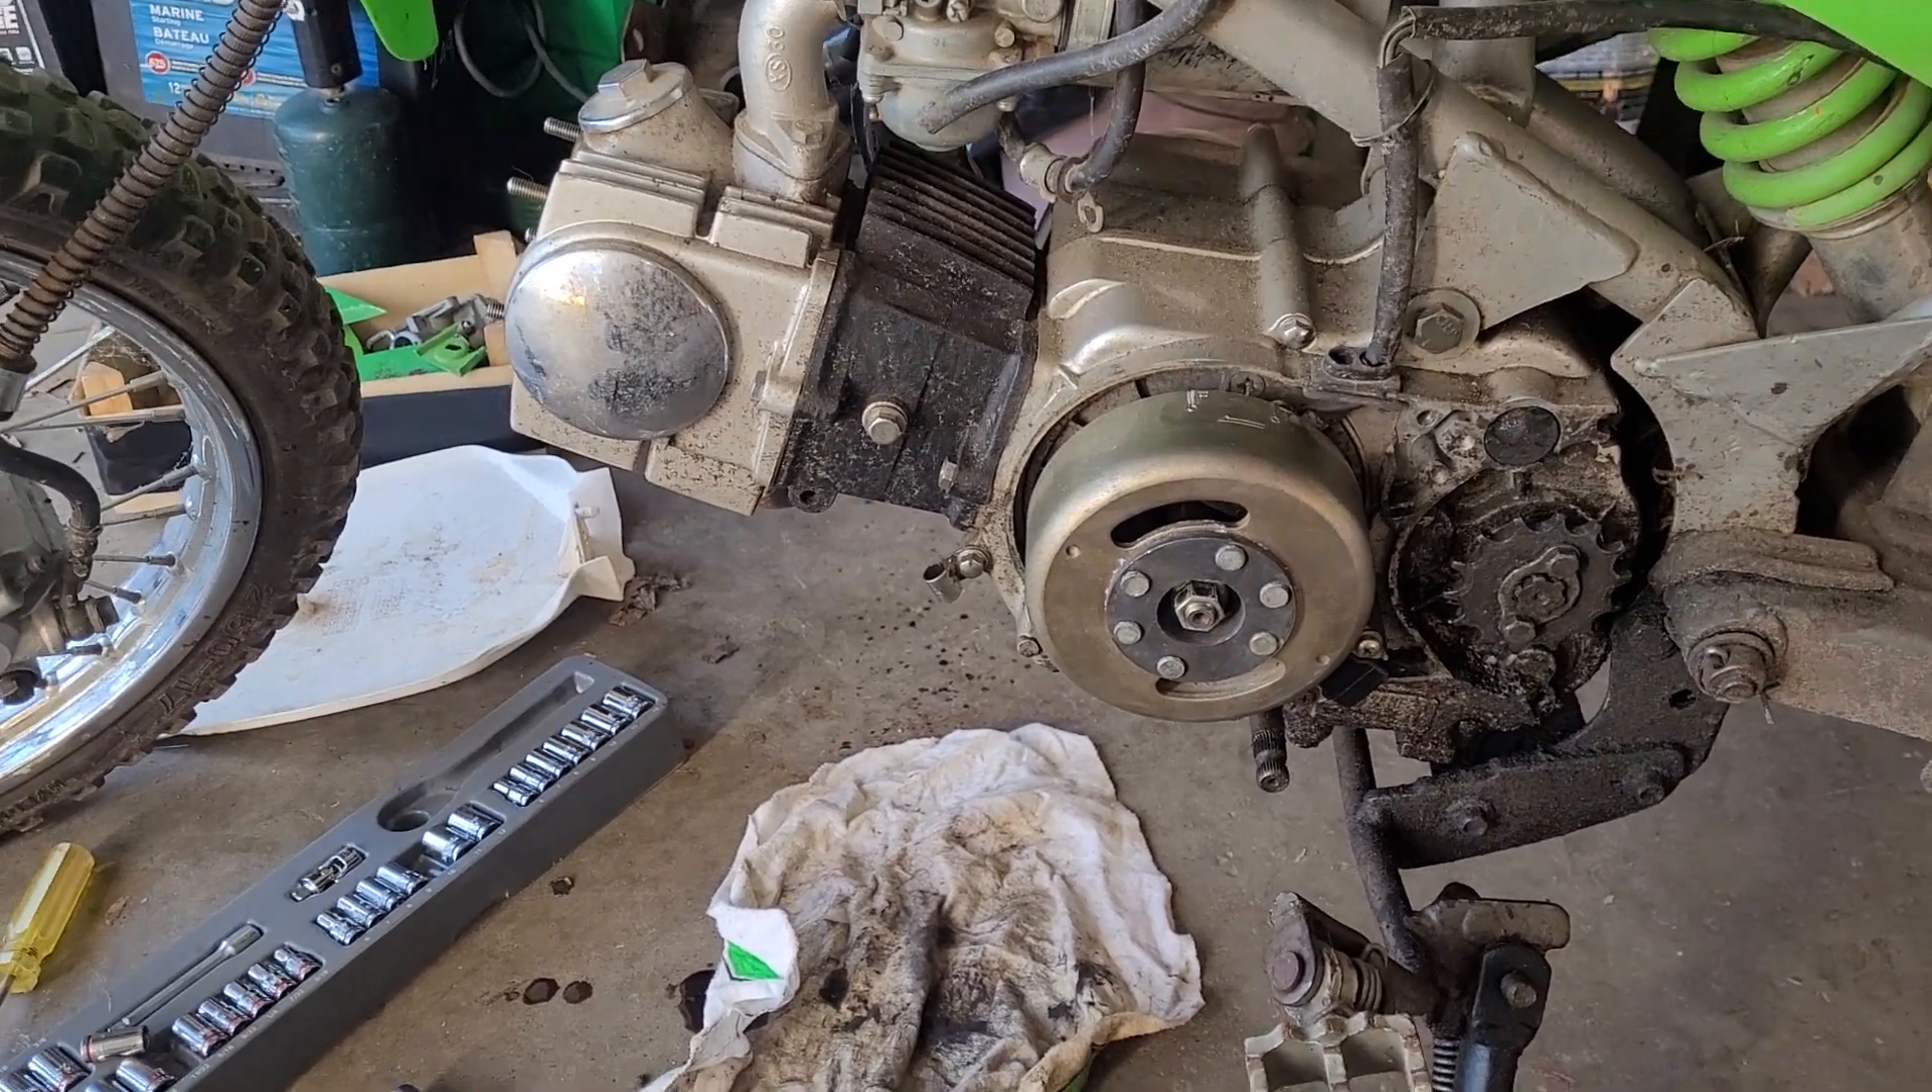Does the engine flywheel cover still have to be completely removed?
No.